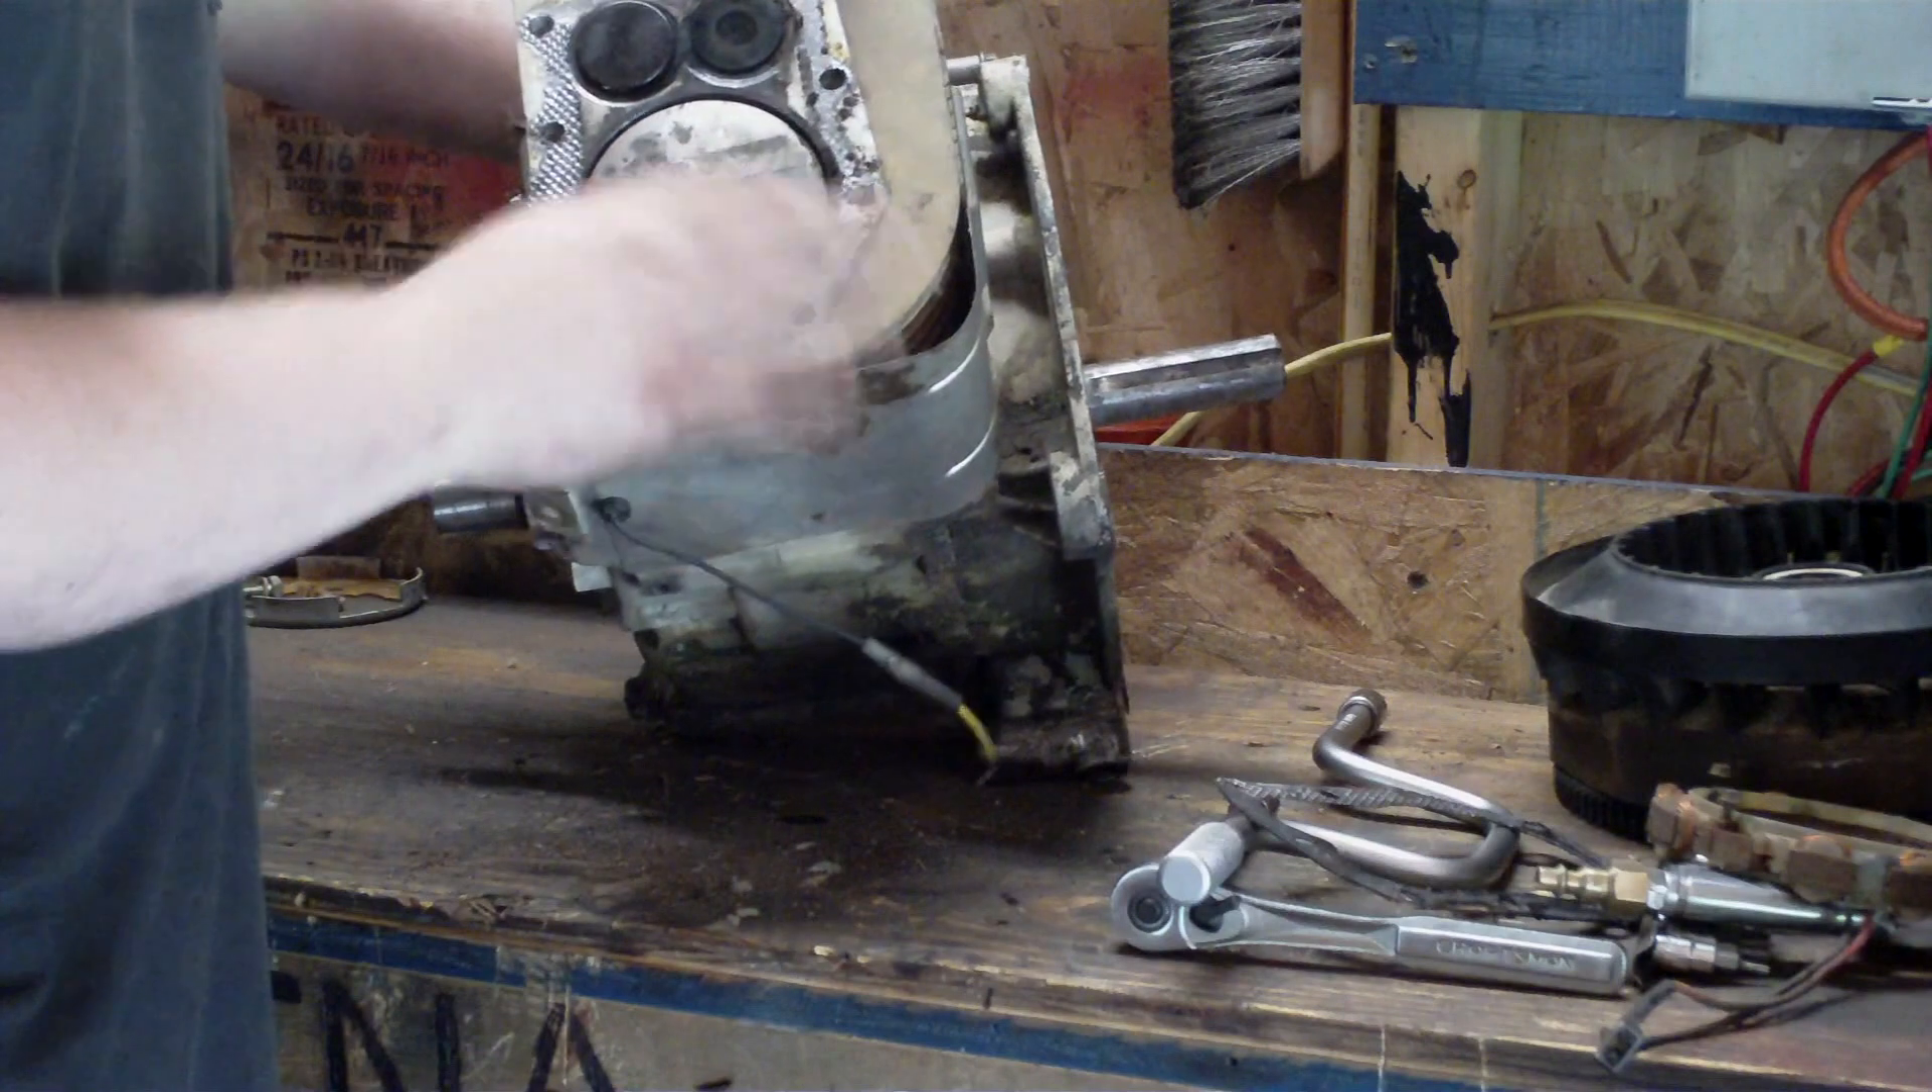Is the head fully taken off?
Yes.